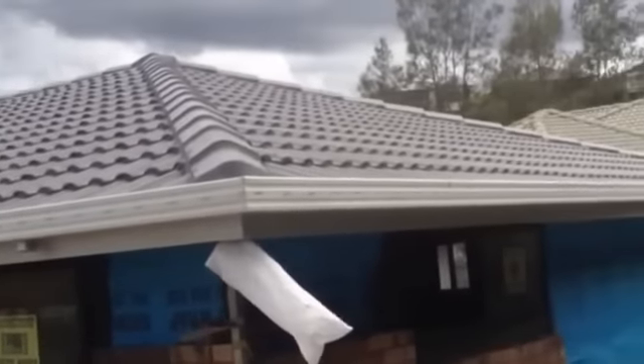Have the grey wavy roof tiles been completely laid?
Yes.